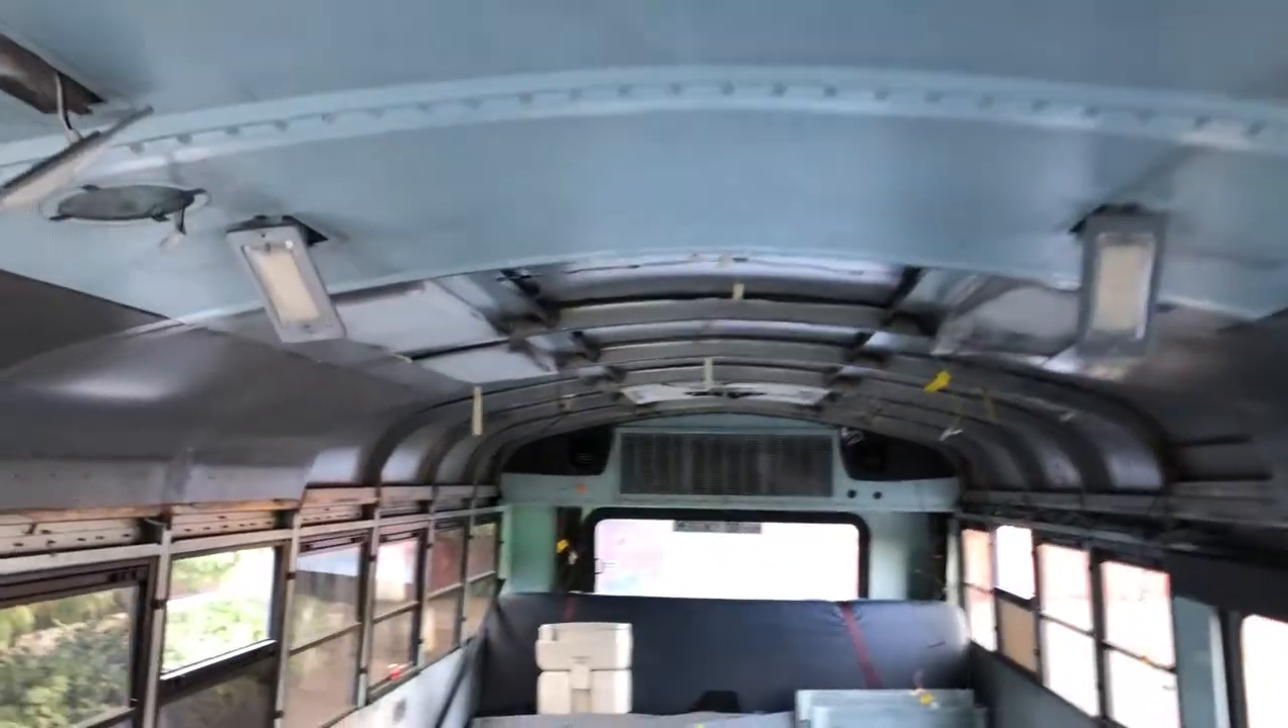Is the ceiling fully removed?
No.